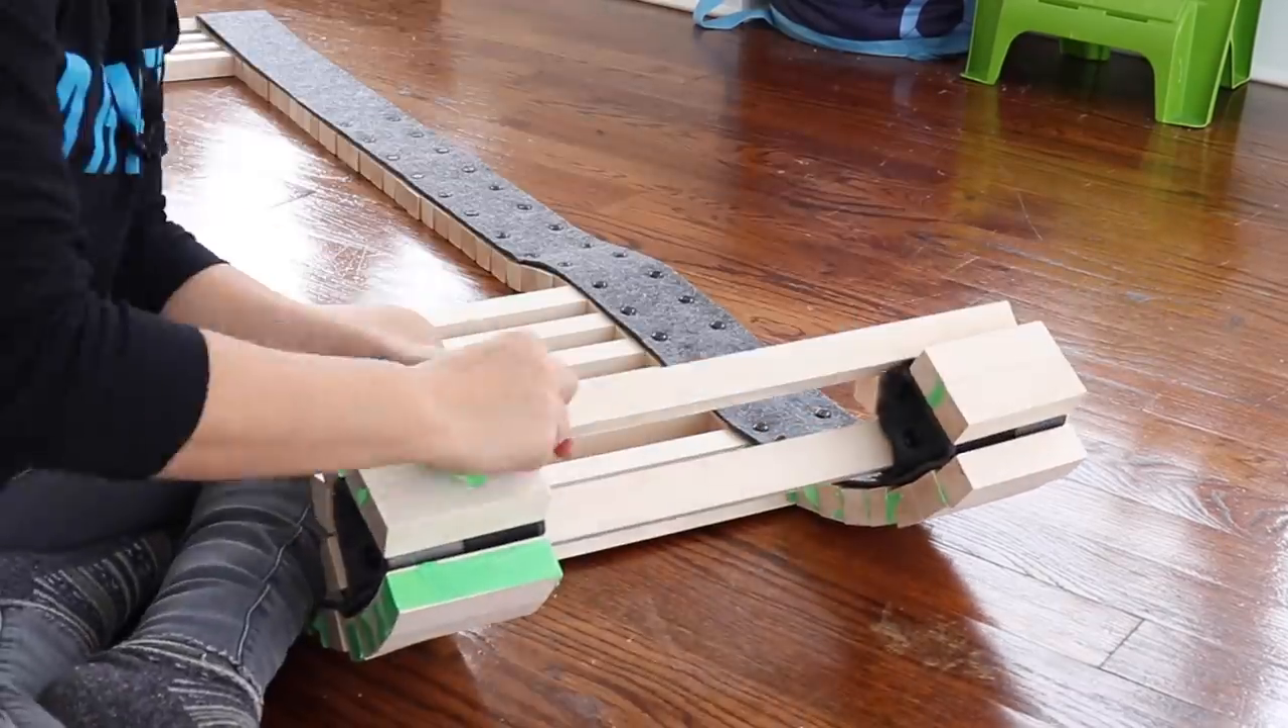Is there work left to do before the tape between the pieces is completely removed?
Yes.